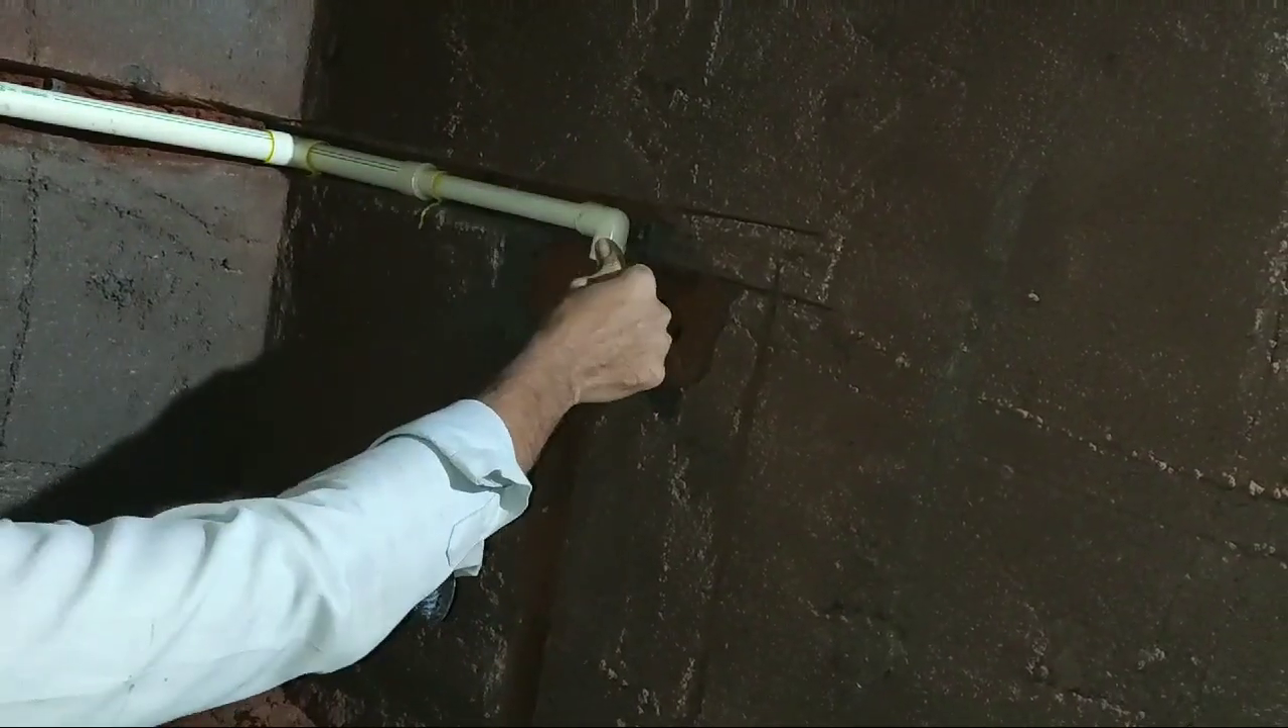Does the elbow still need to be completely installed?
No.